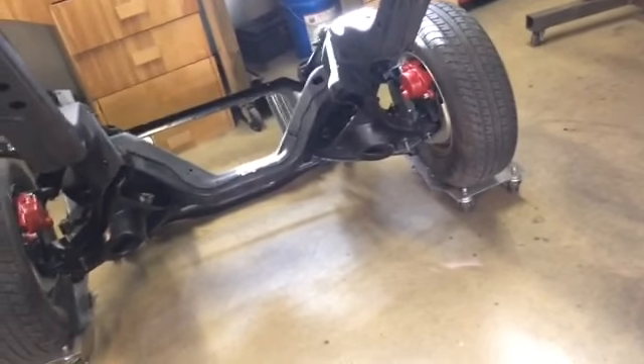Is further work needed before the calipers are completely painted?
No.